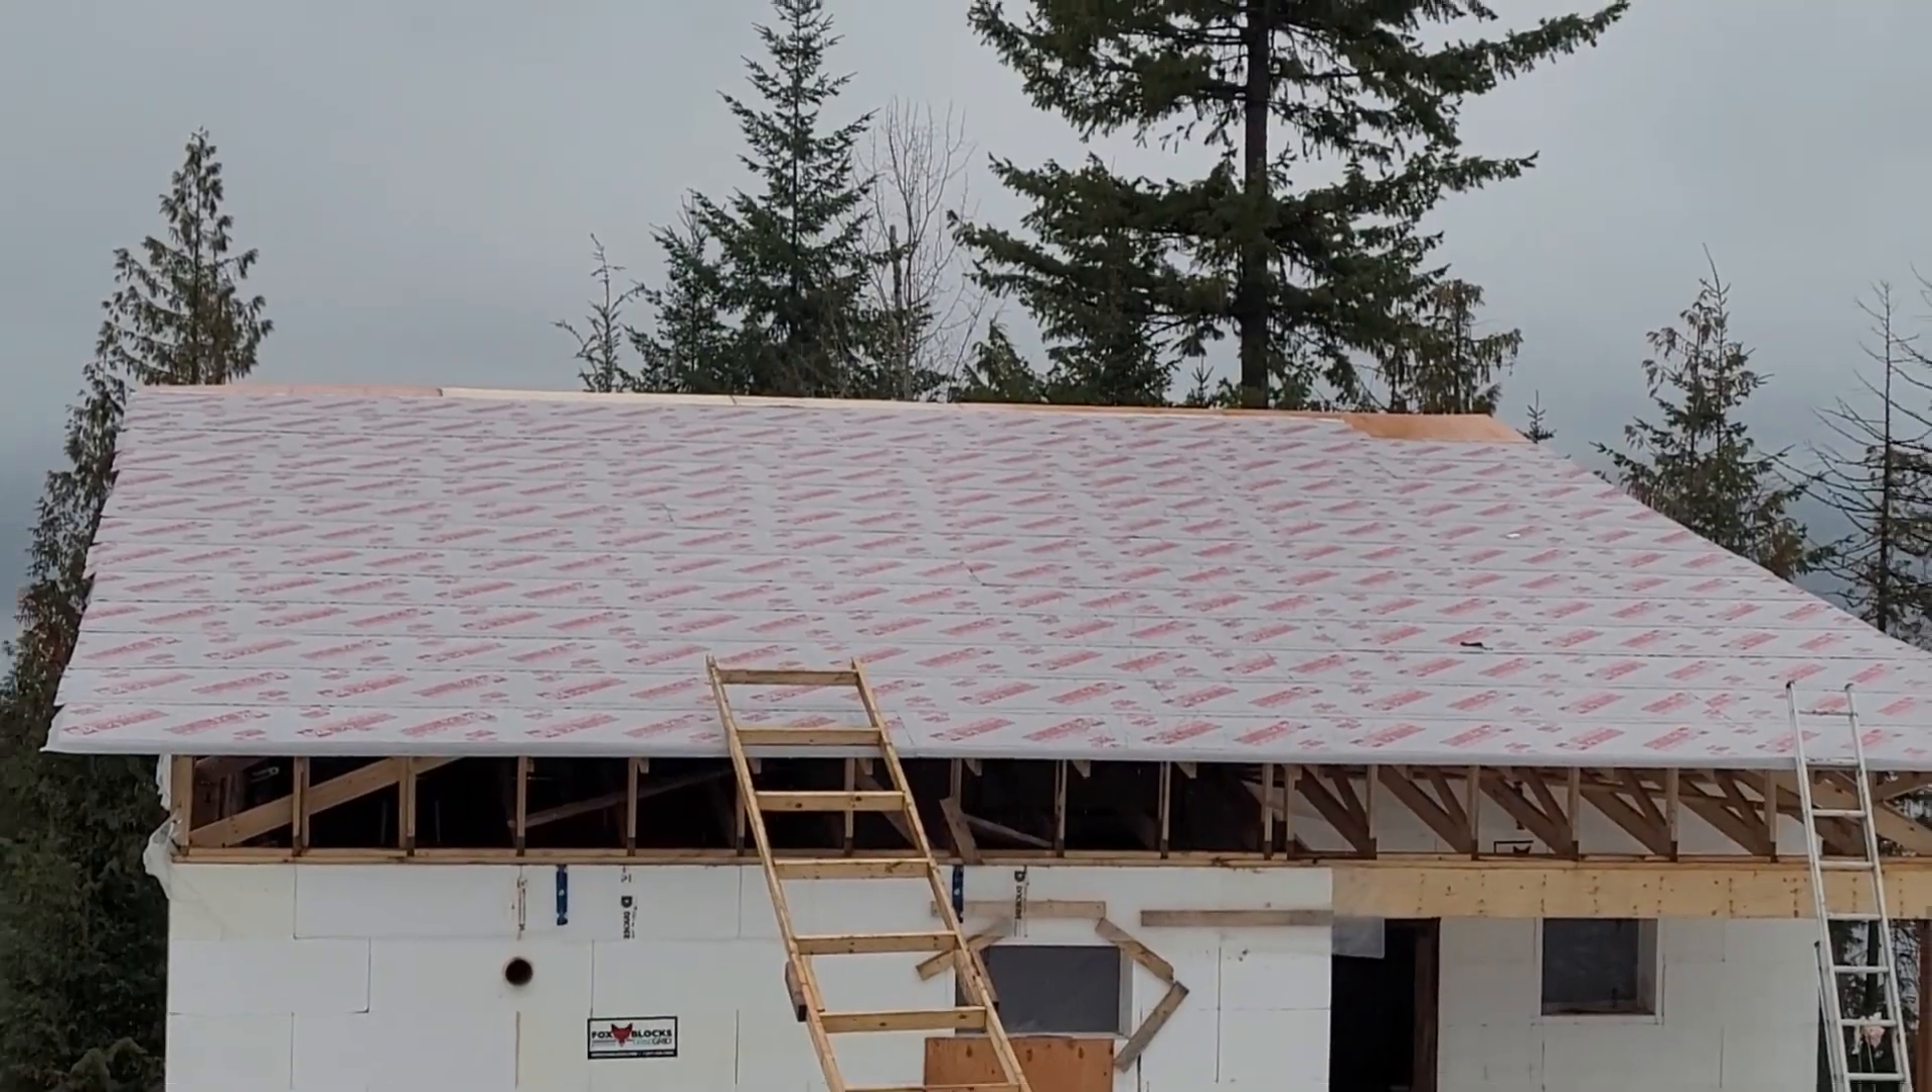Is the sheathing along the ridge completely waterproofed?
No.